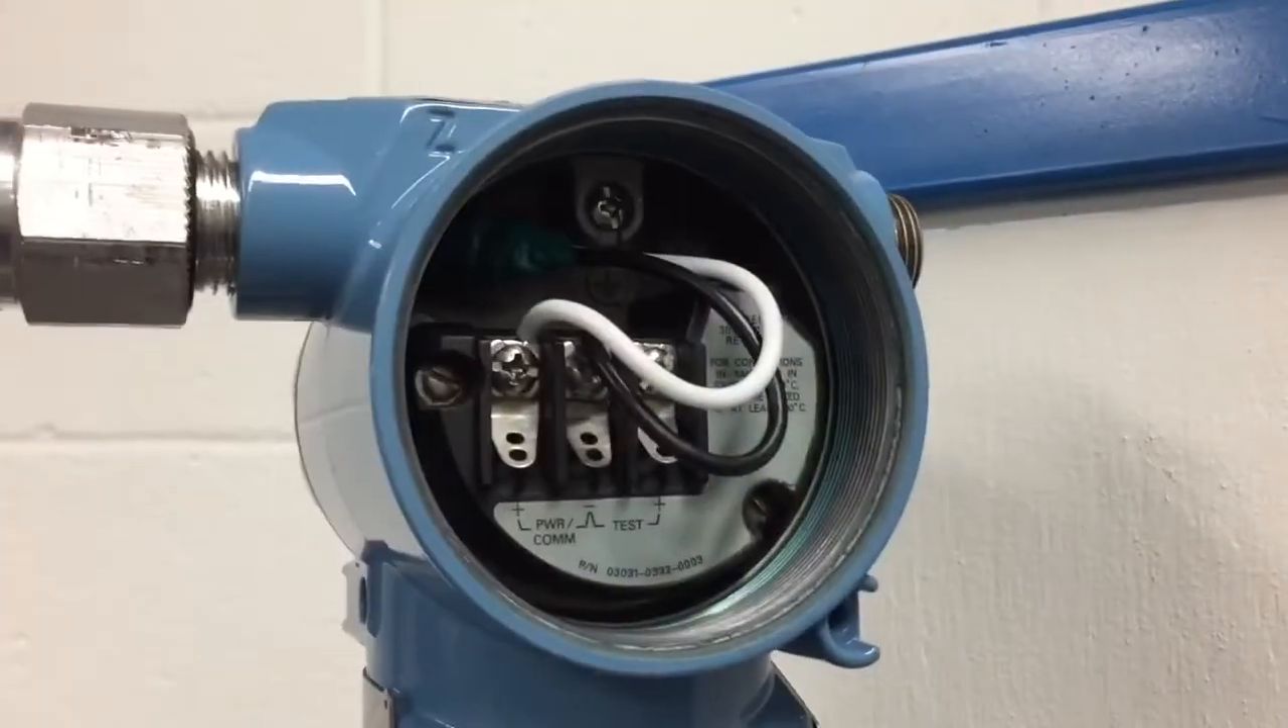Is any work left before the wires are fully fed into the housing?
No.